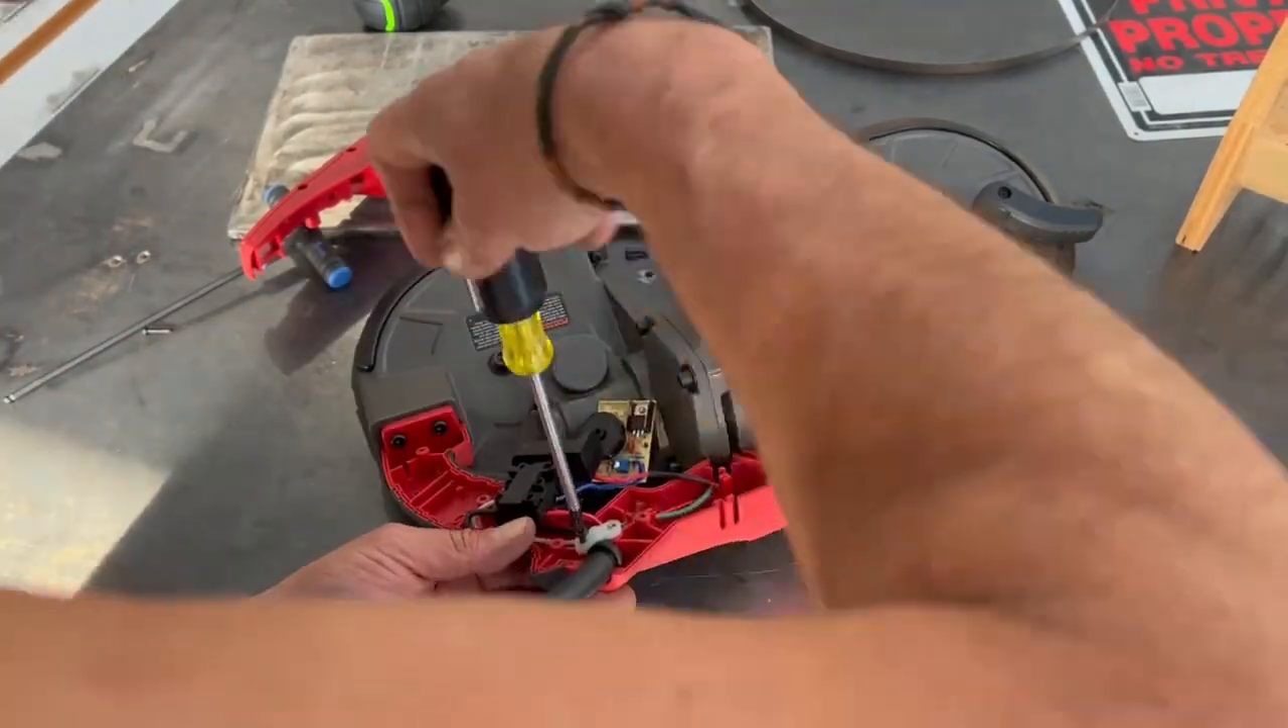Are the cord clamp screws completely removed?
No.